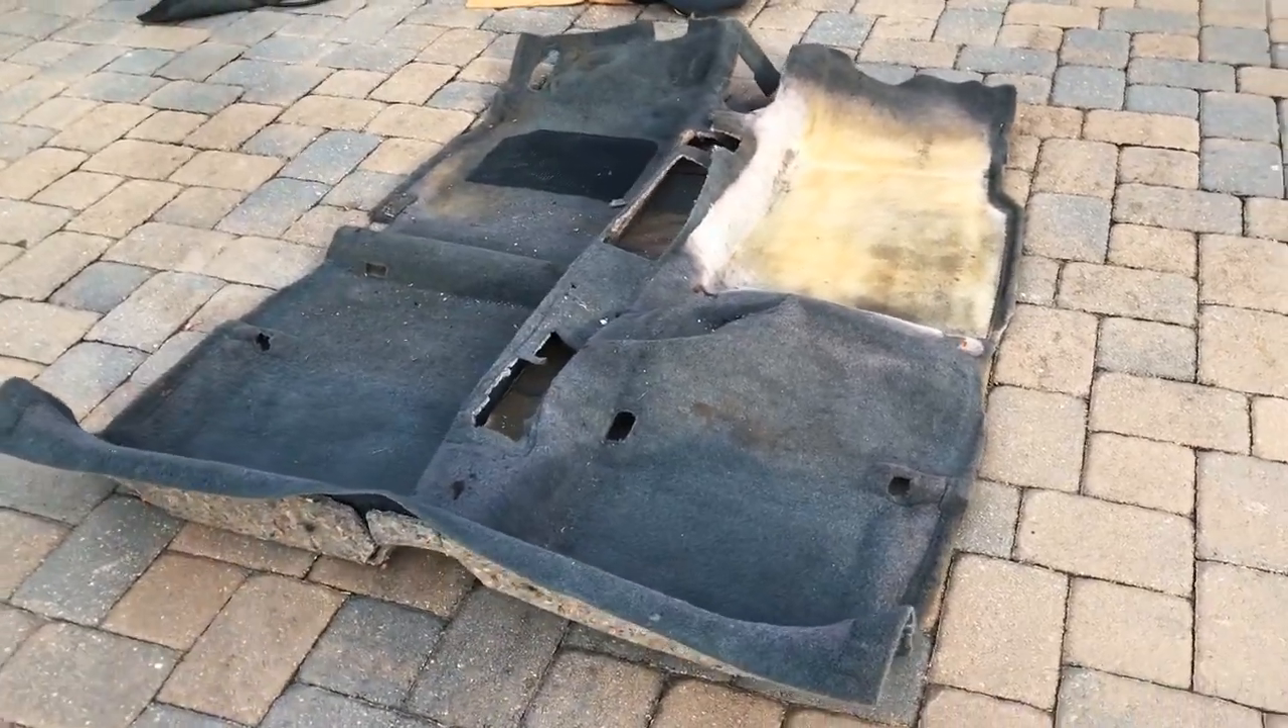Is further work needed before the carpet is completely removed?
No.